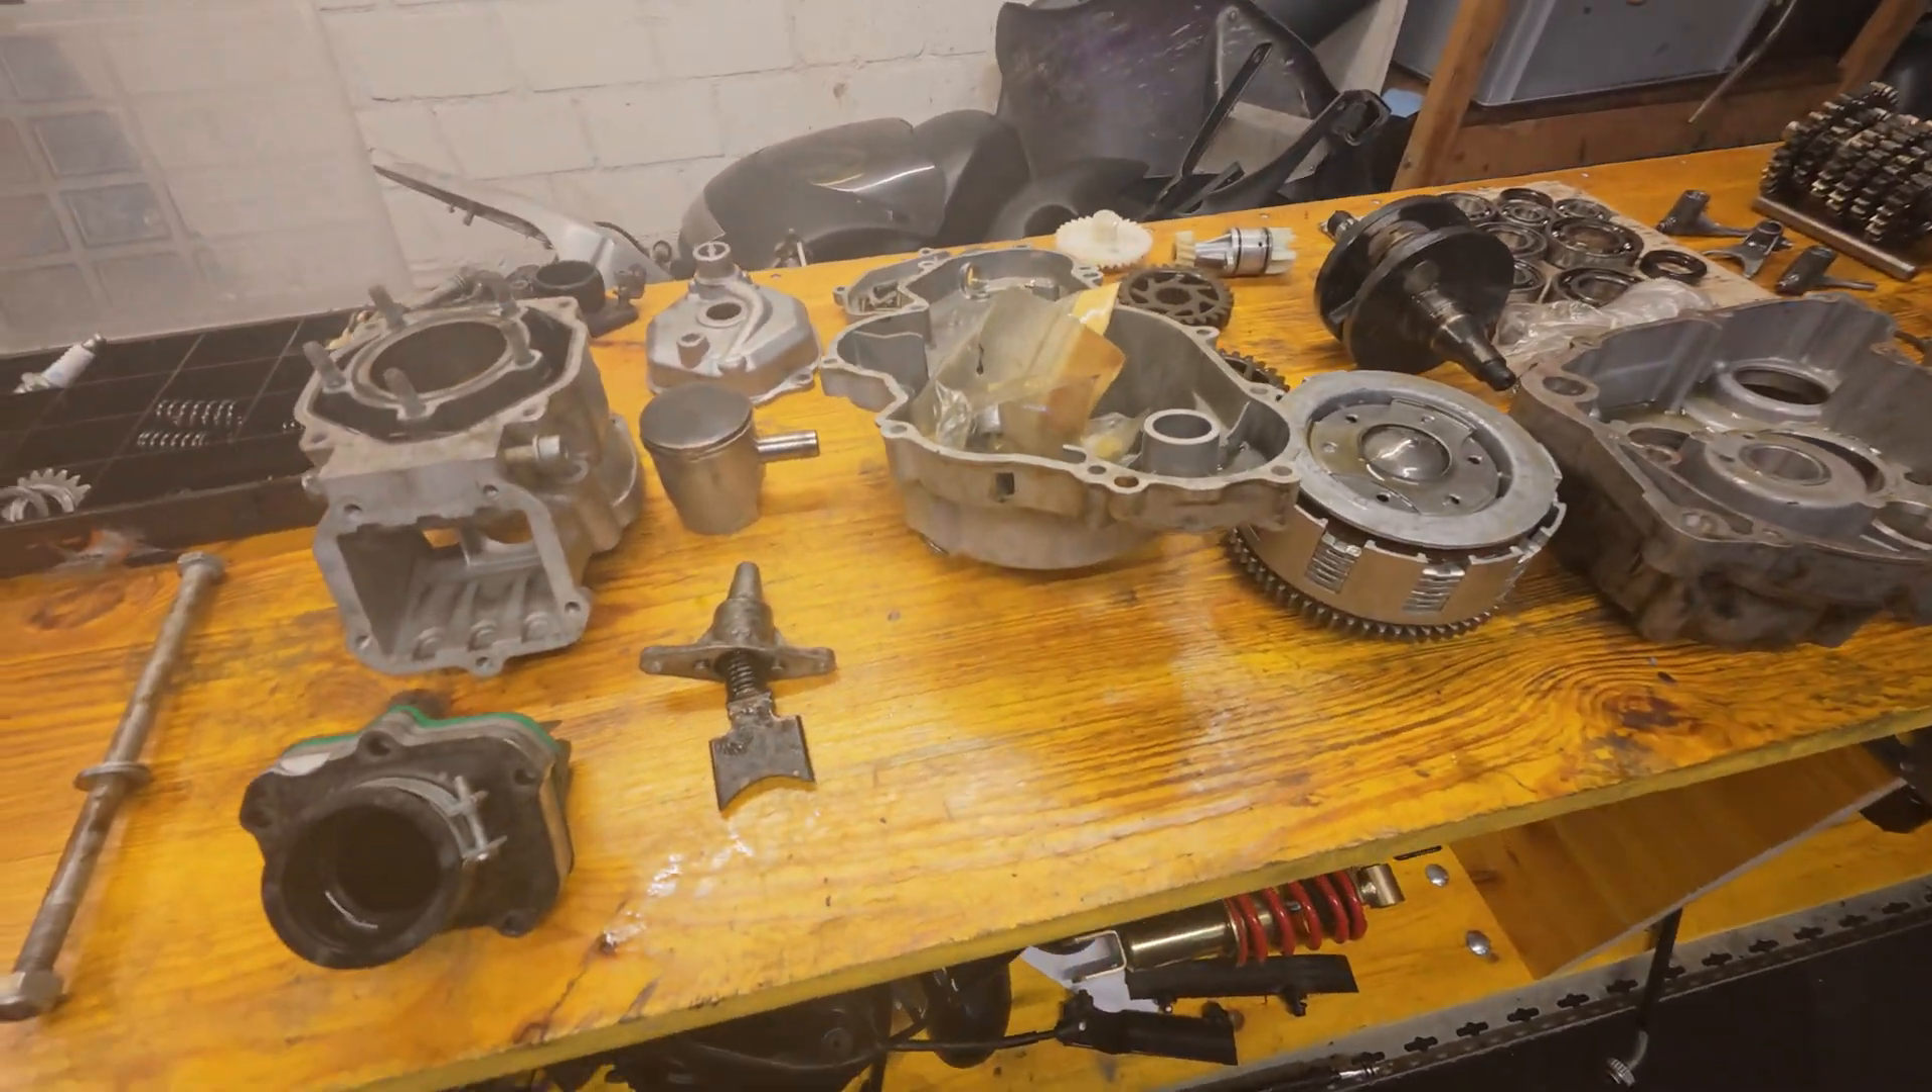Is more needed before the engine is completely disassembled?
No.